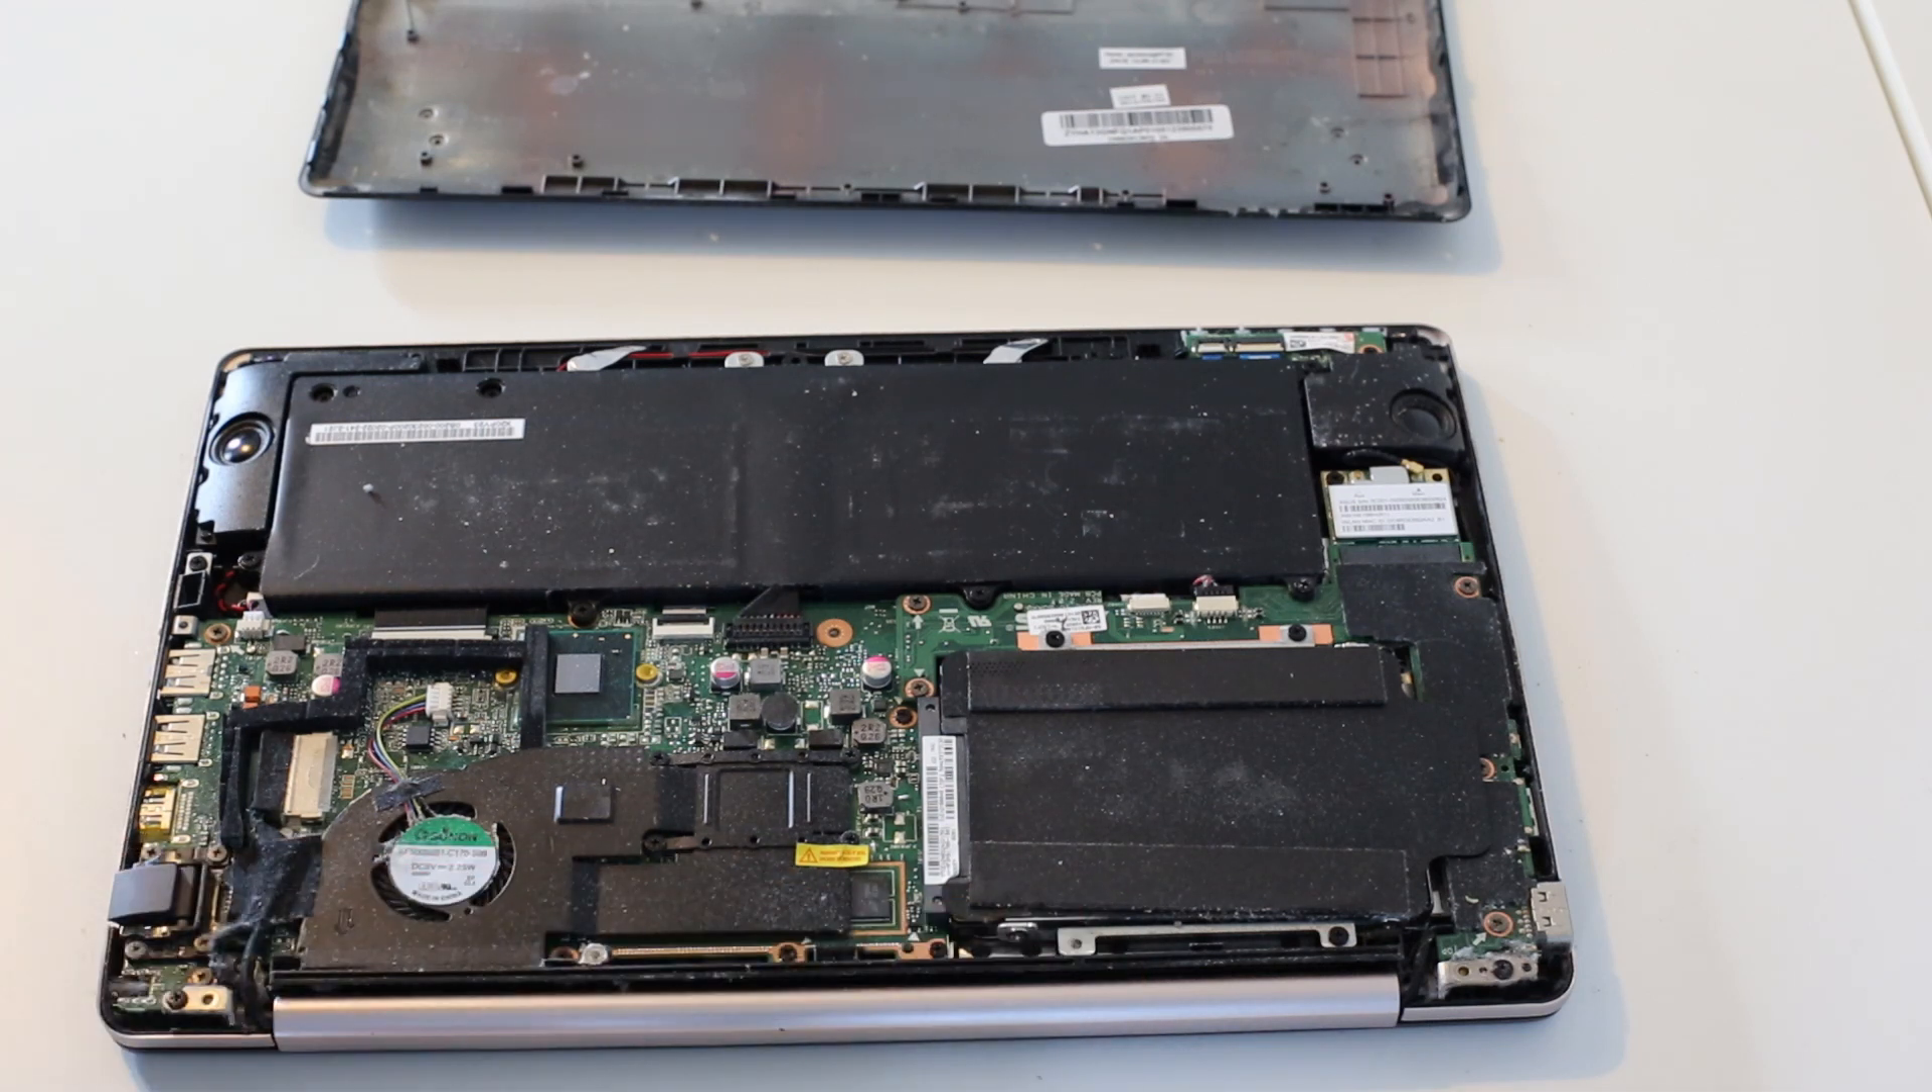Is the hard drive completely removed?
No.